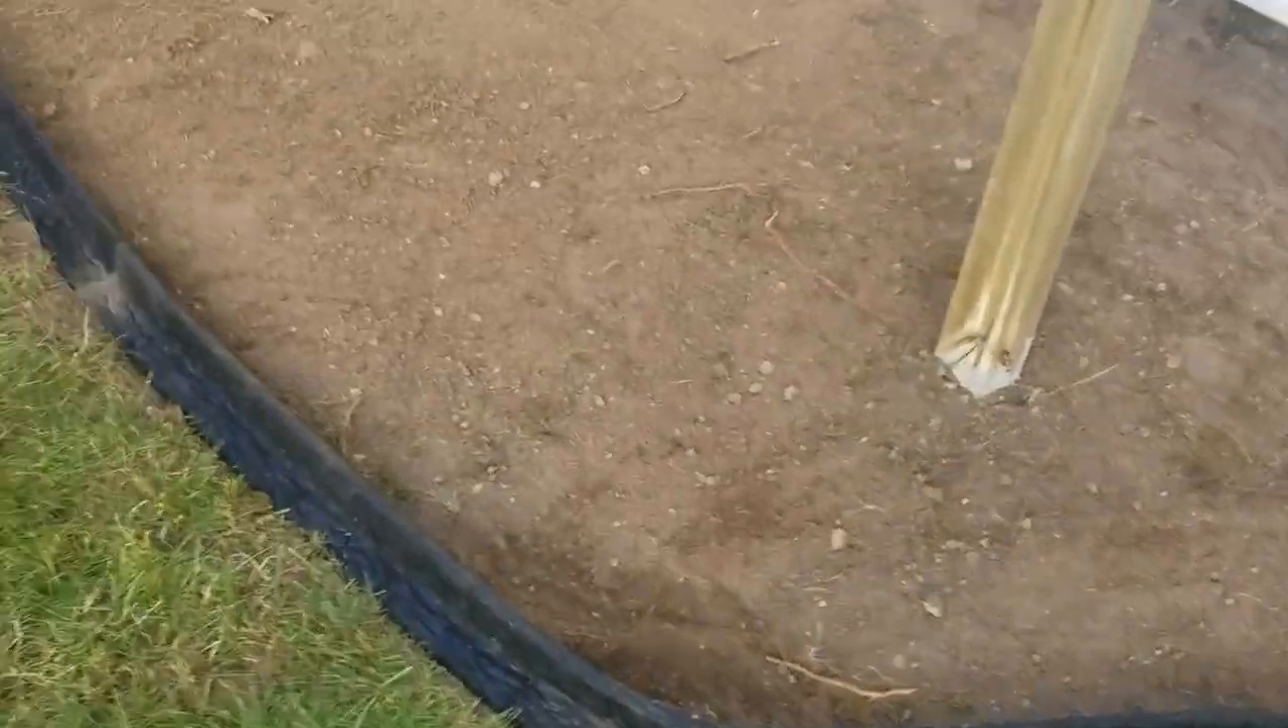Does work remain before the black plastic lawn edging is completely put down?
No.